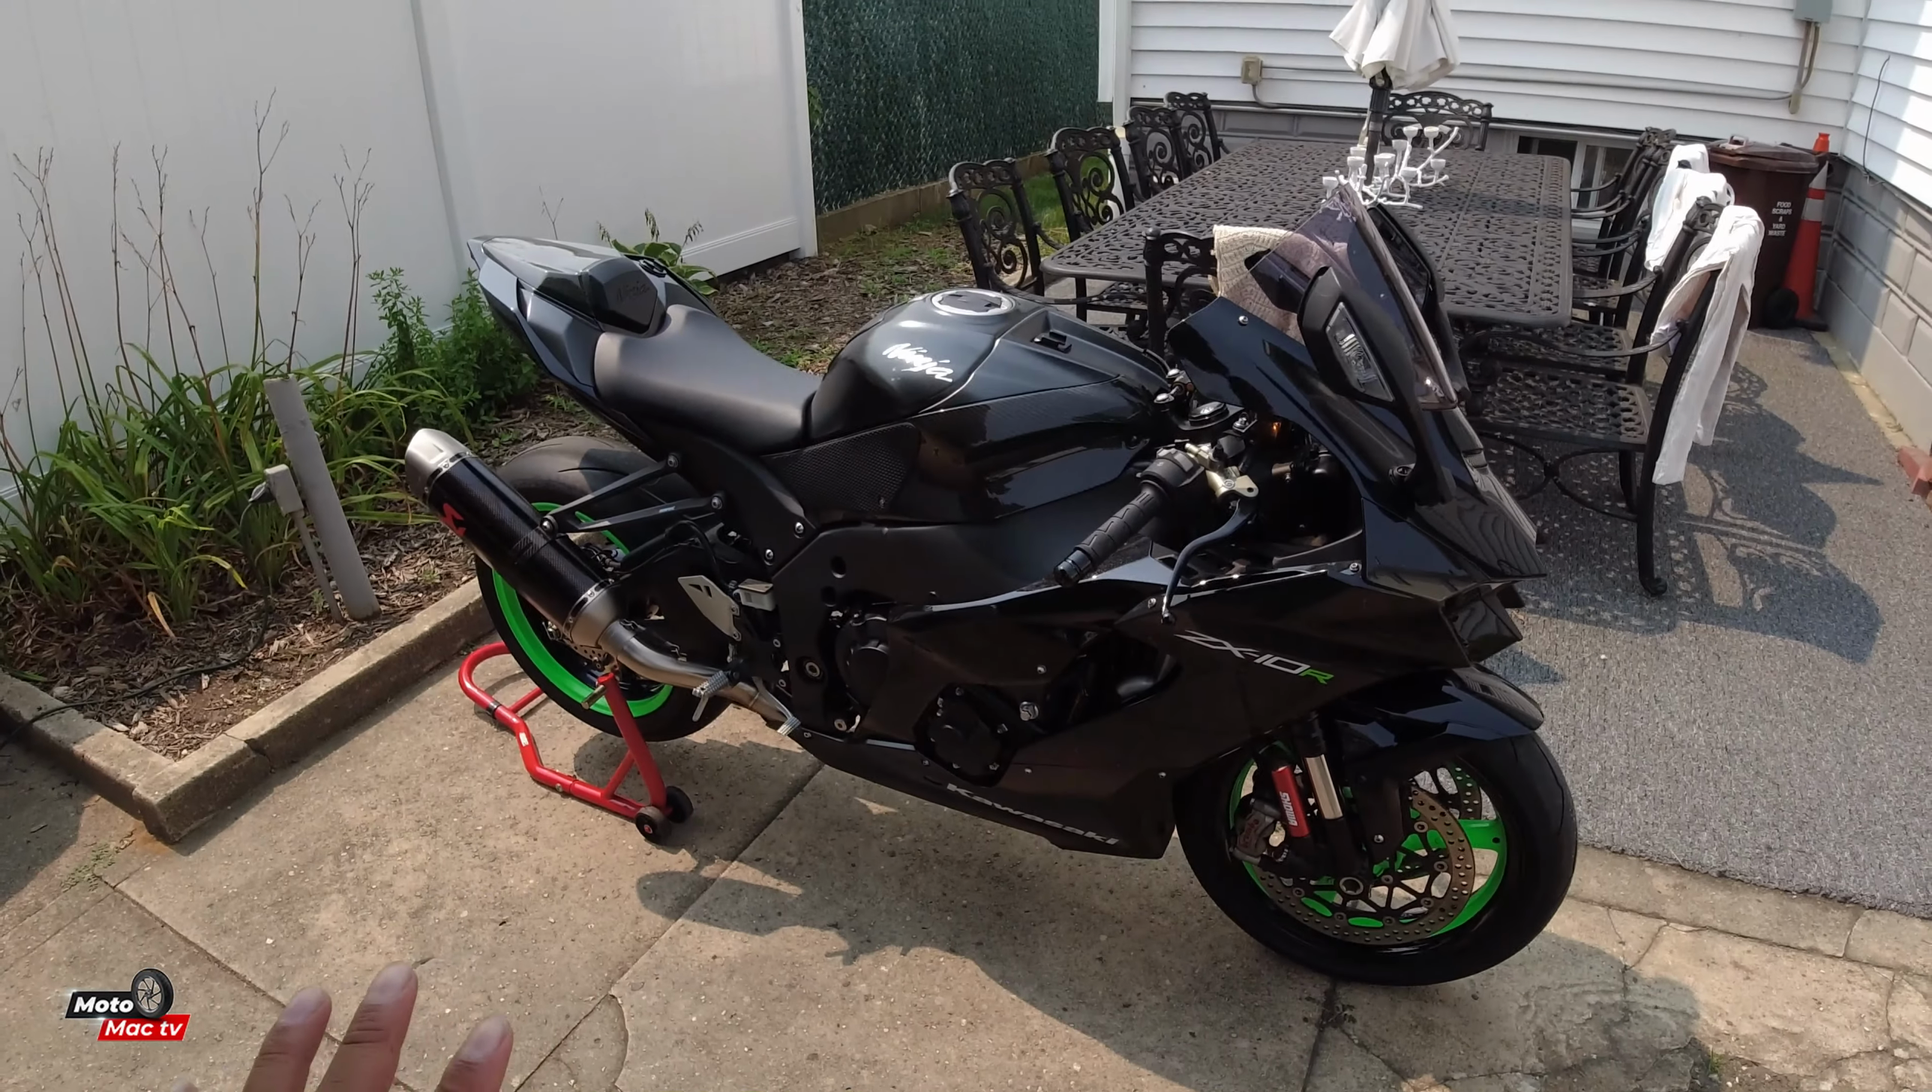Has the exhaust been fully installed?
Yes.